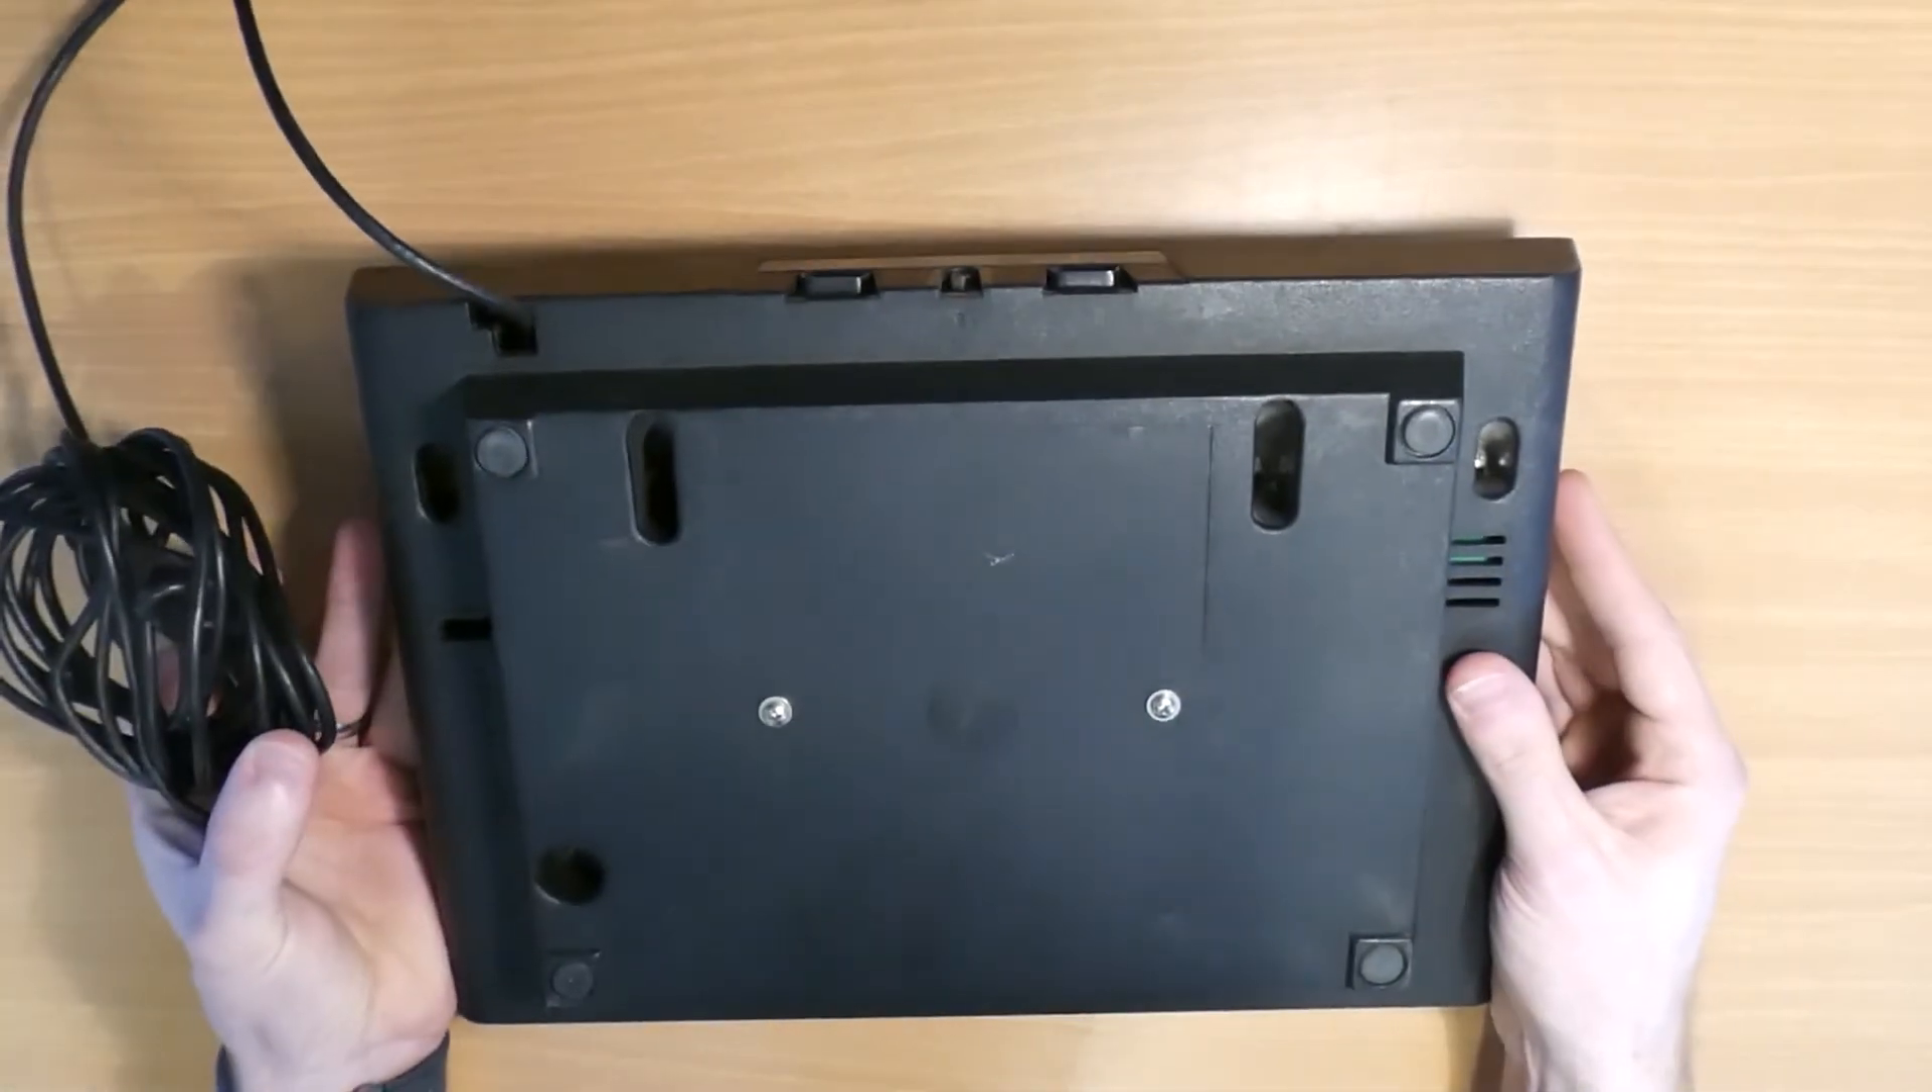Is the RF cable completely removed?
No.